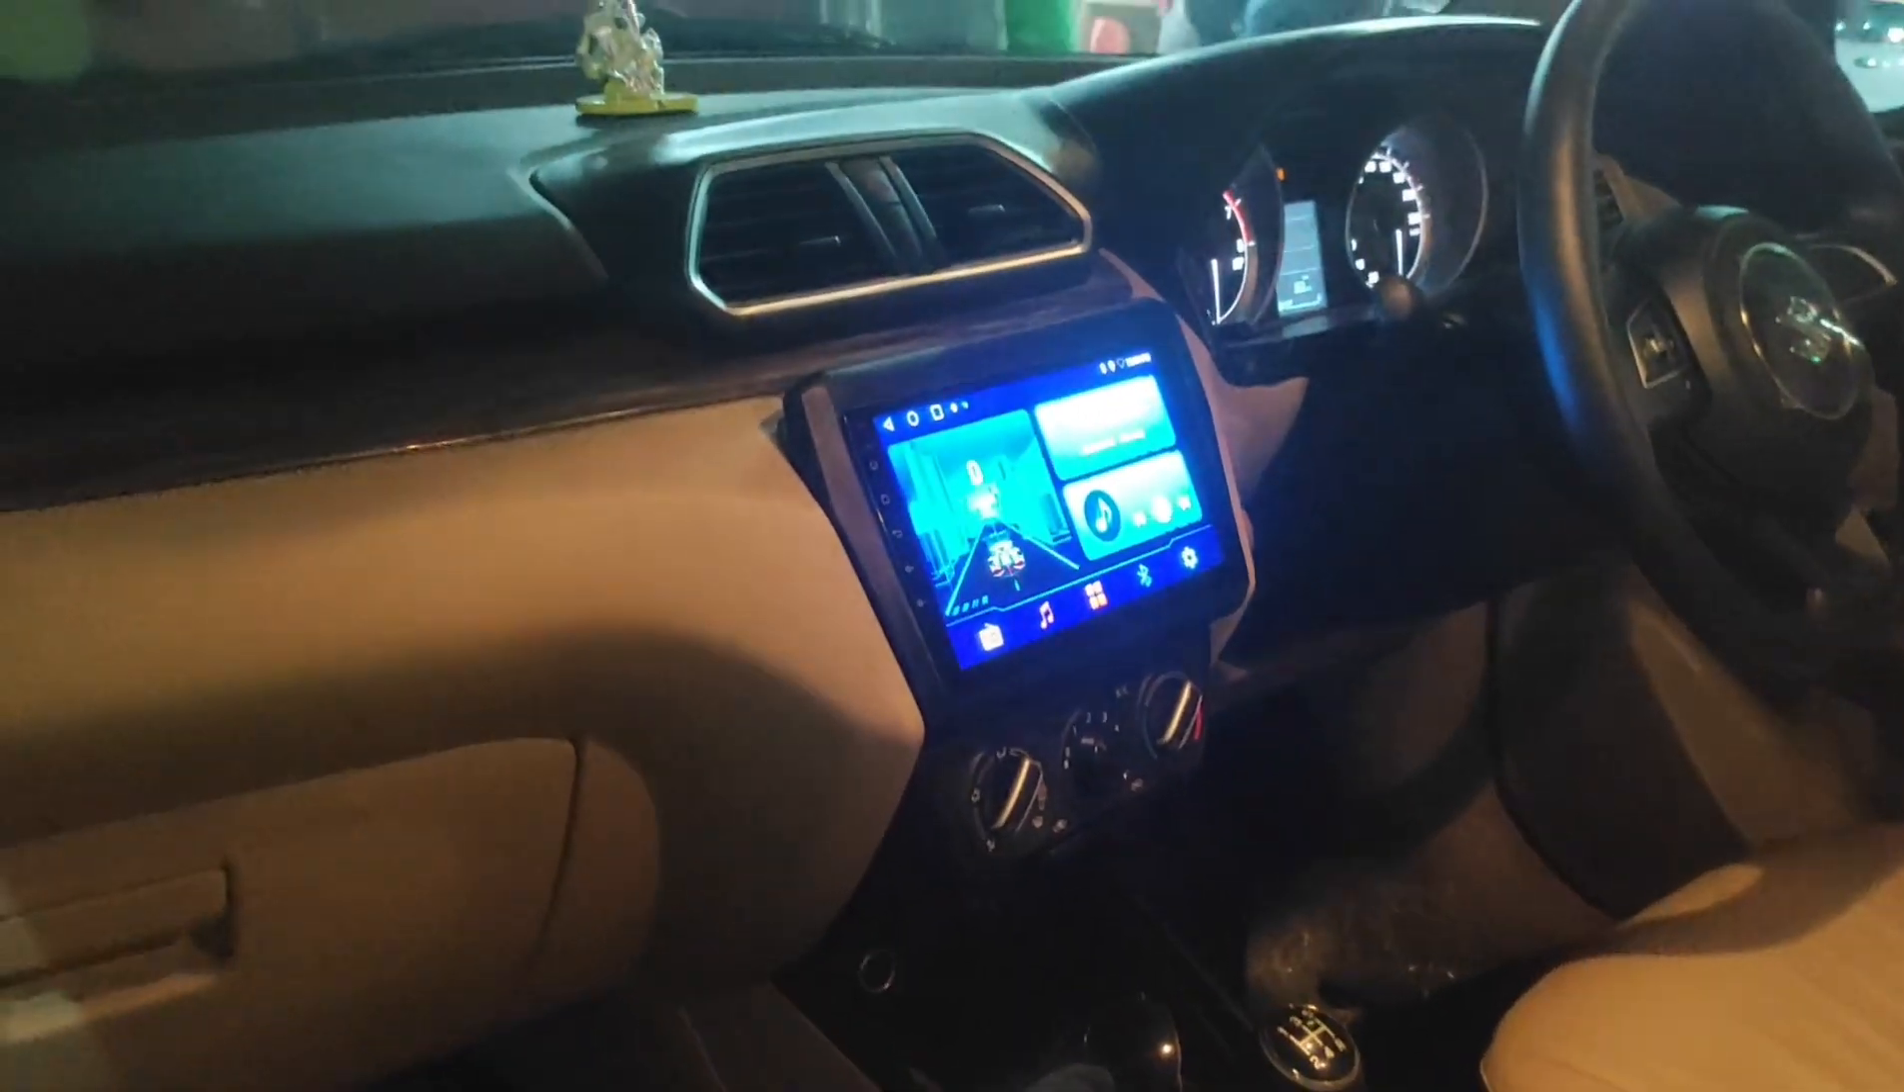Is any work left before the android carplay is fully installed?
No.